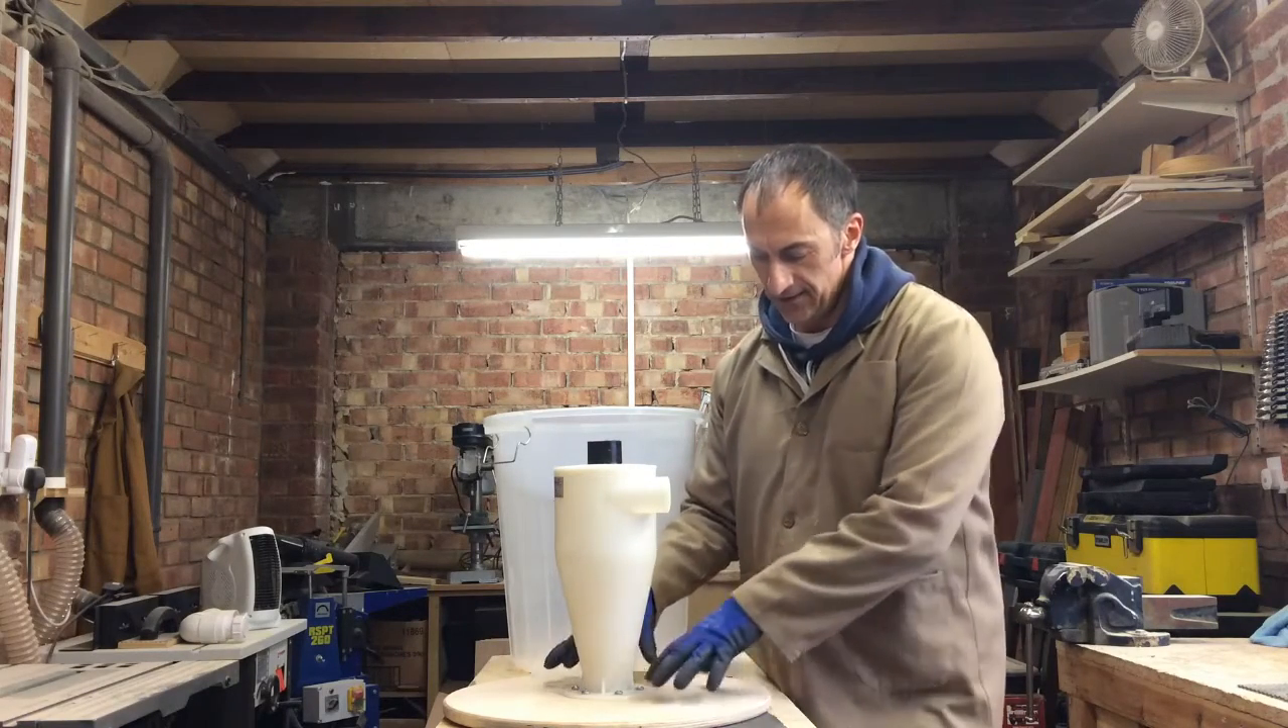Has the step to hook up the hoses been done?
No.